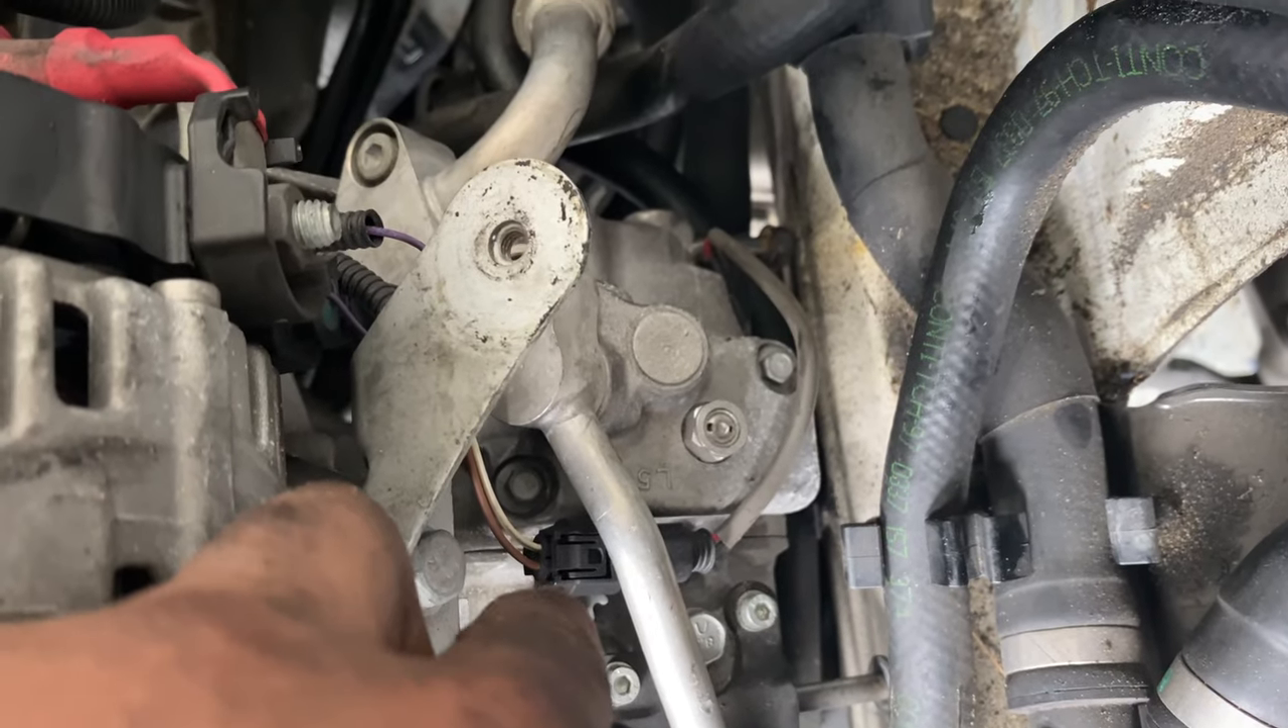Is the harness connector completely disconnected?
No.